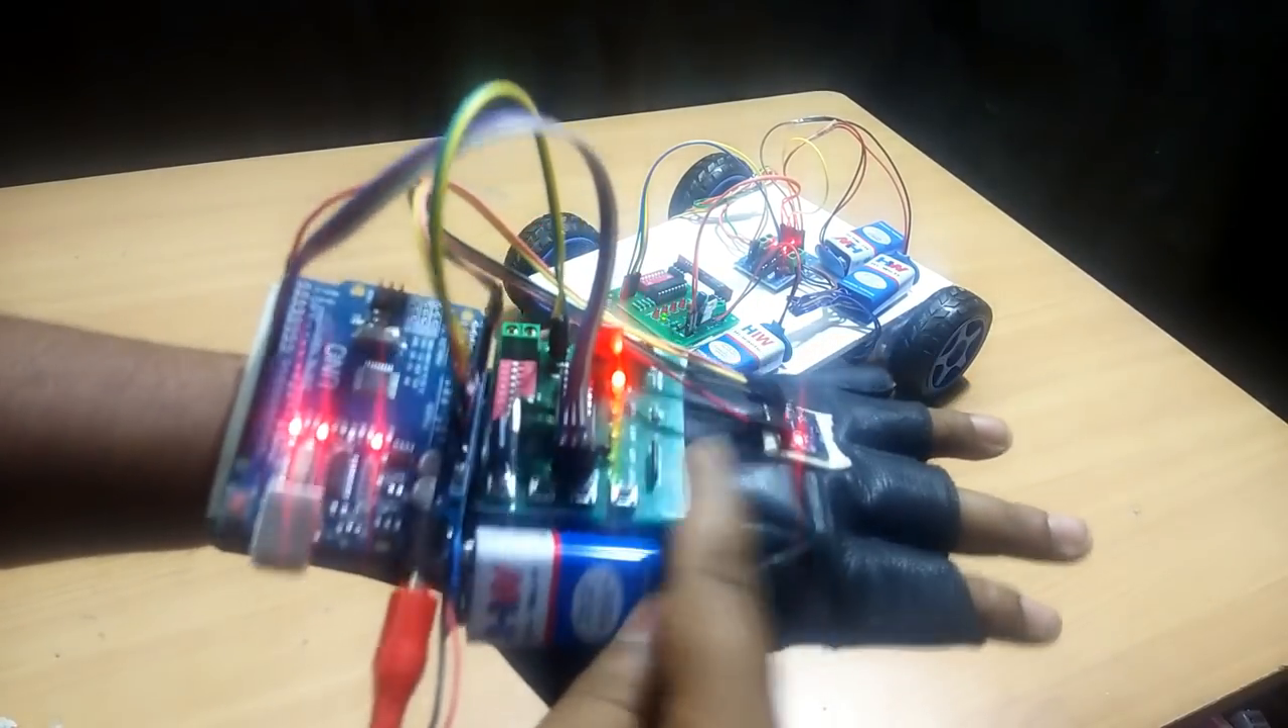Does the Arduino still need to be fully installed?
No.